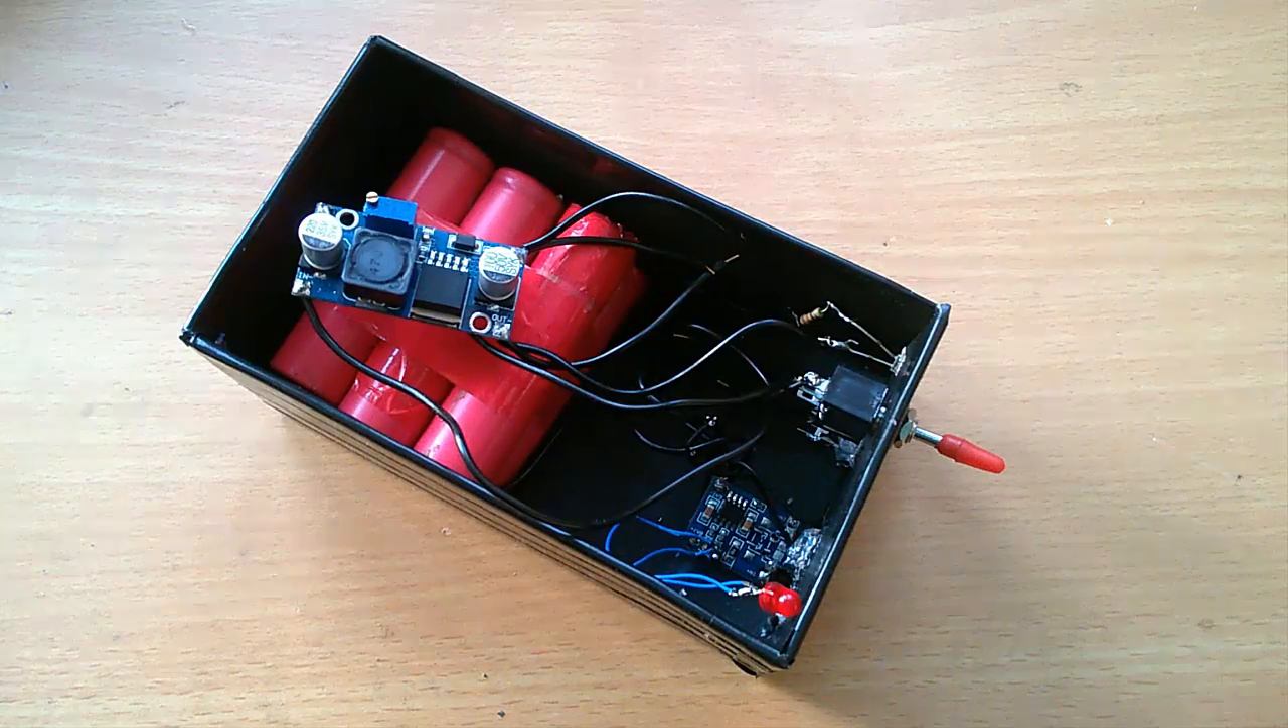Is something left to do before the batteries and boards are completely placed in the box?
No.